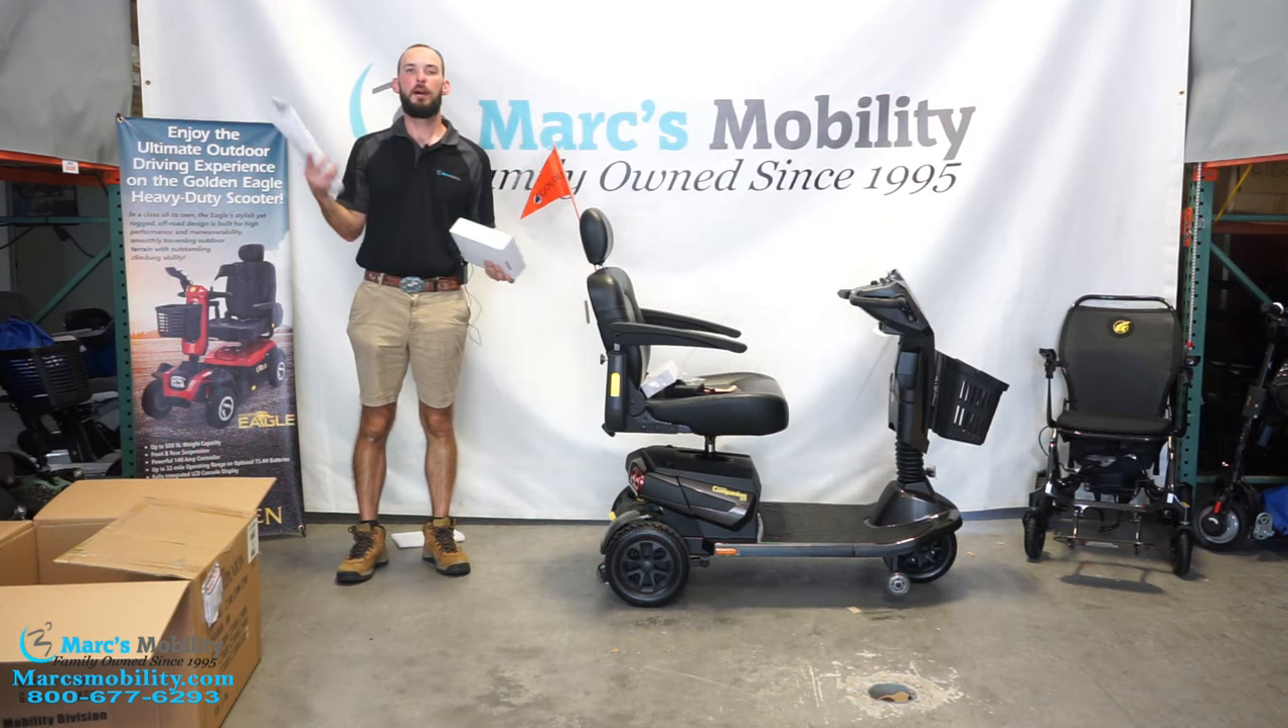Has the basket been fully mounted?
Yes.